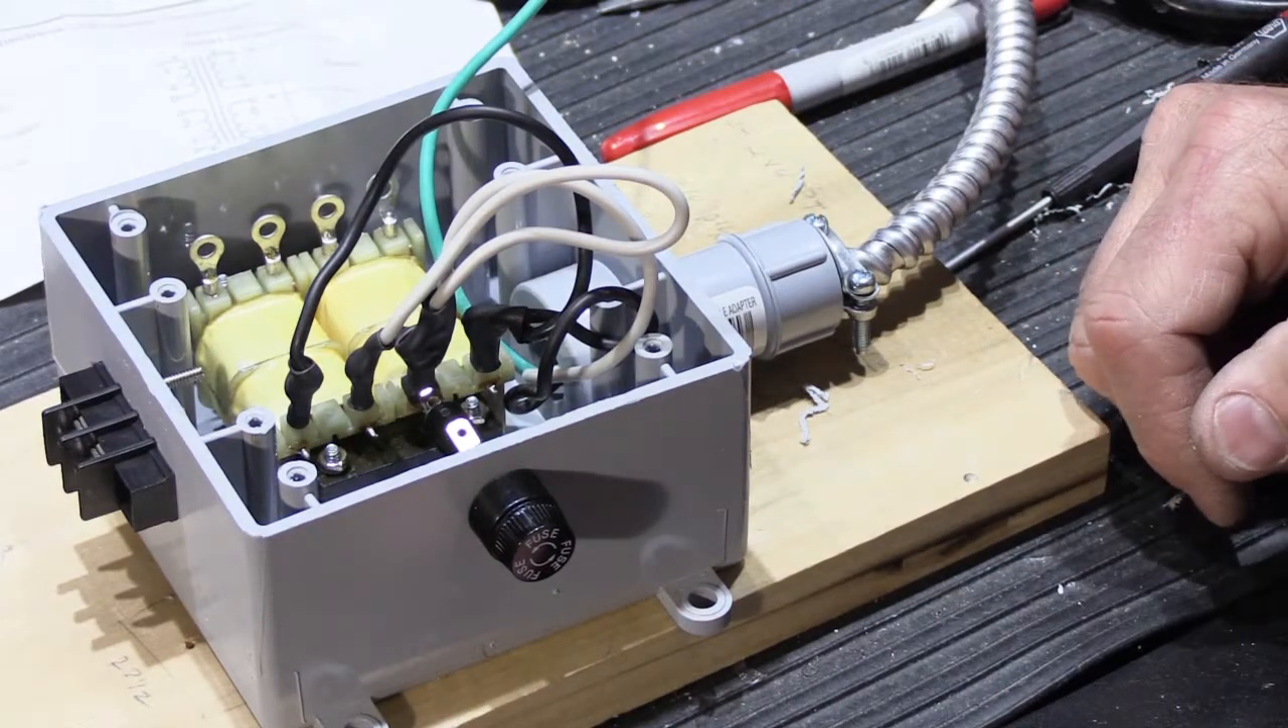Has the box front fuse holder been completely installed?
Yes.